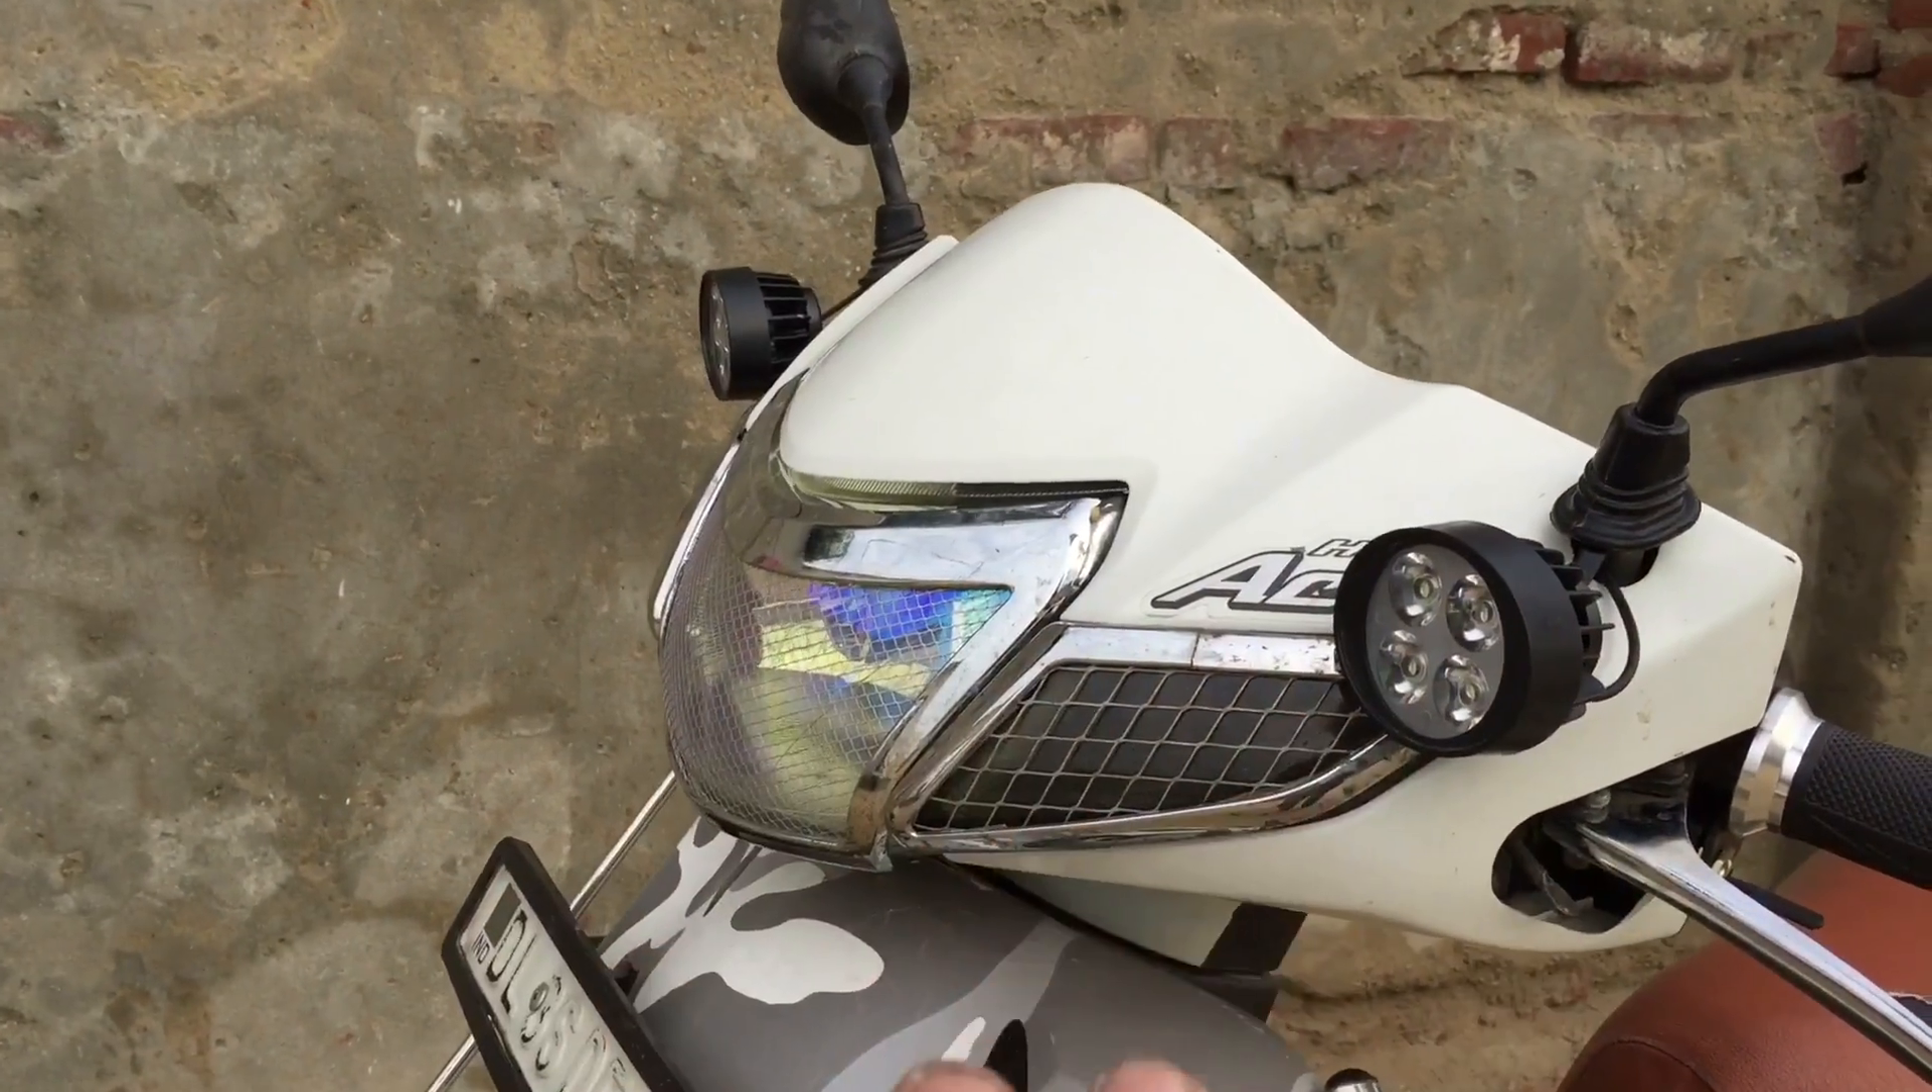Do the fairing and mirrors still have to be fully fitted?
No.